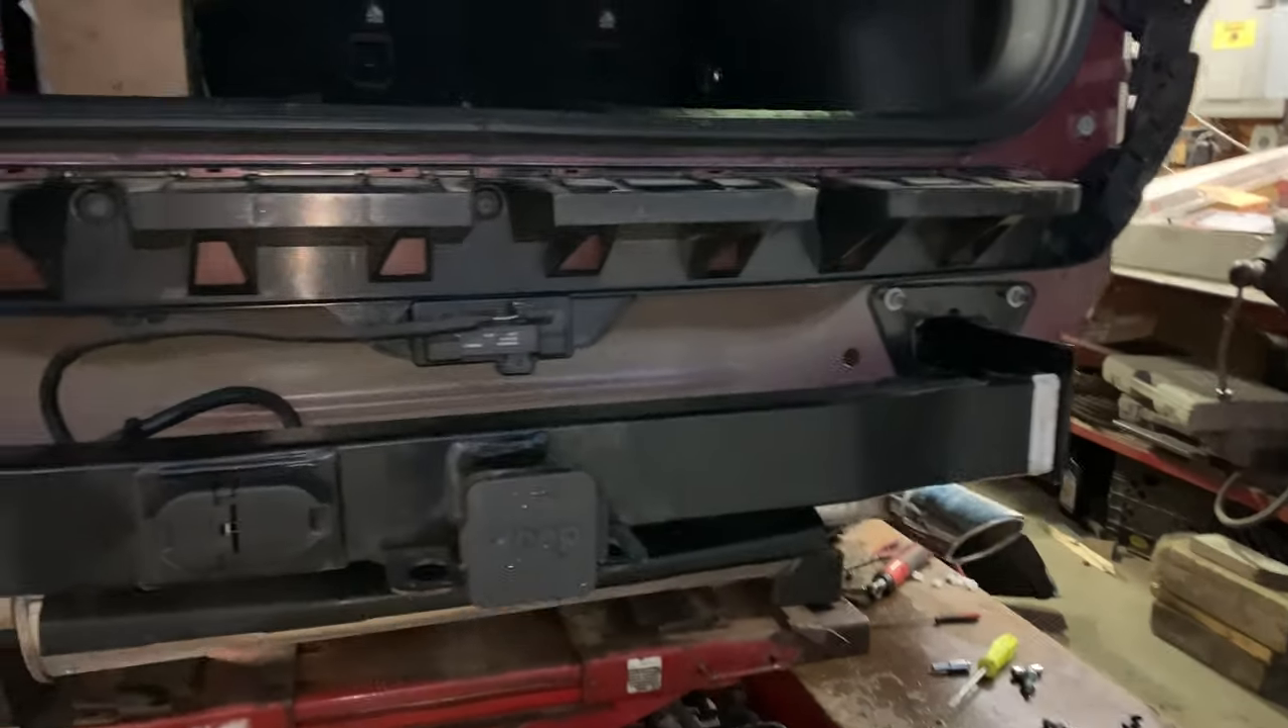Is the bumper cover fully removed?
Yes.